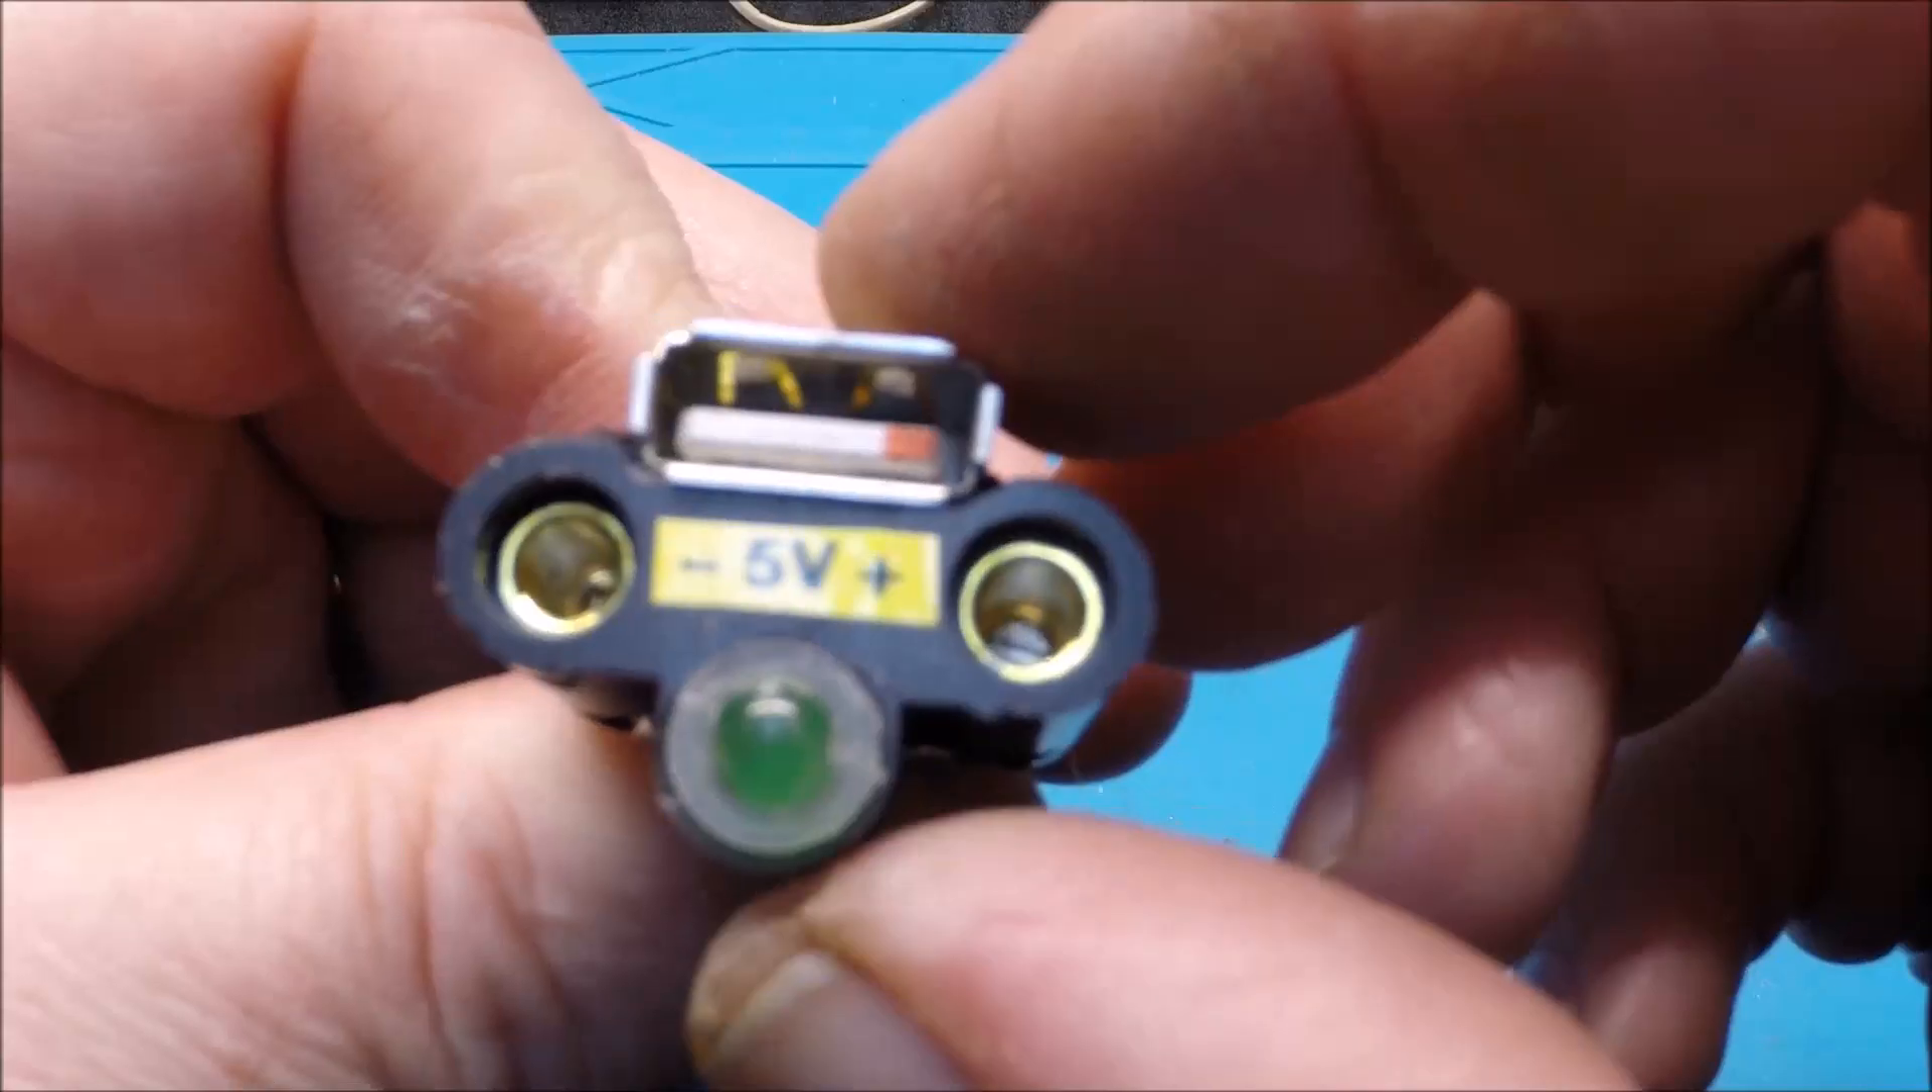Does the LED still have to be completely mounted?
No.